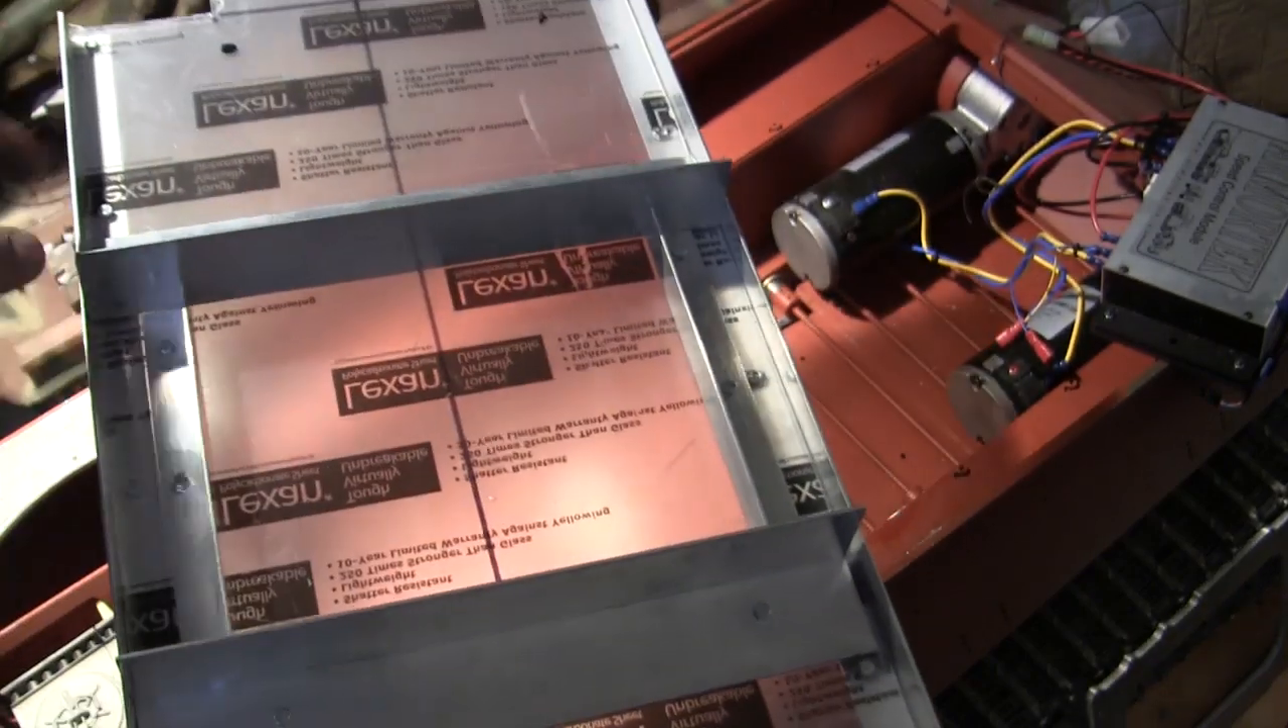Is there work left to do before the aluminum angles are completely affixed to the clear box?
No.